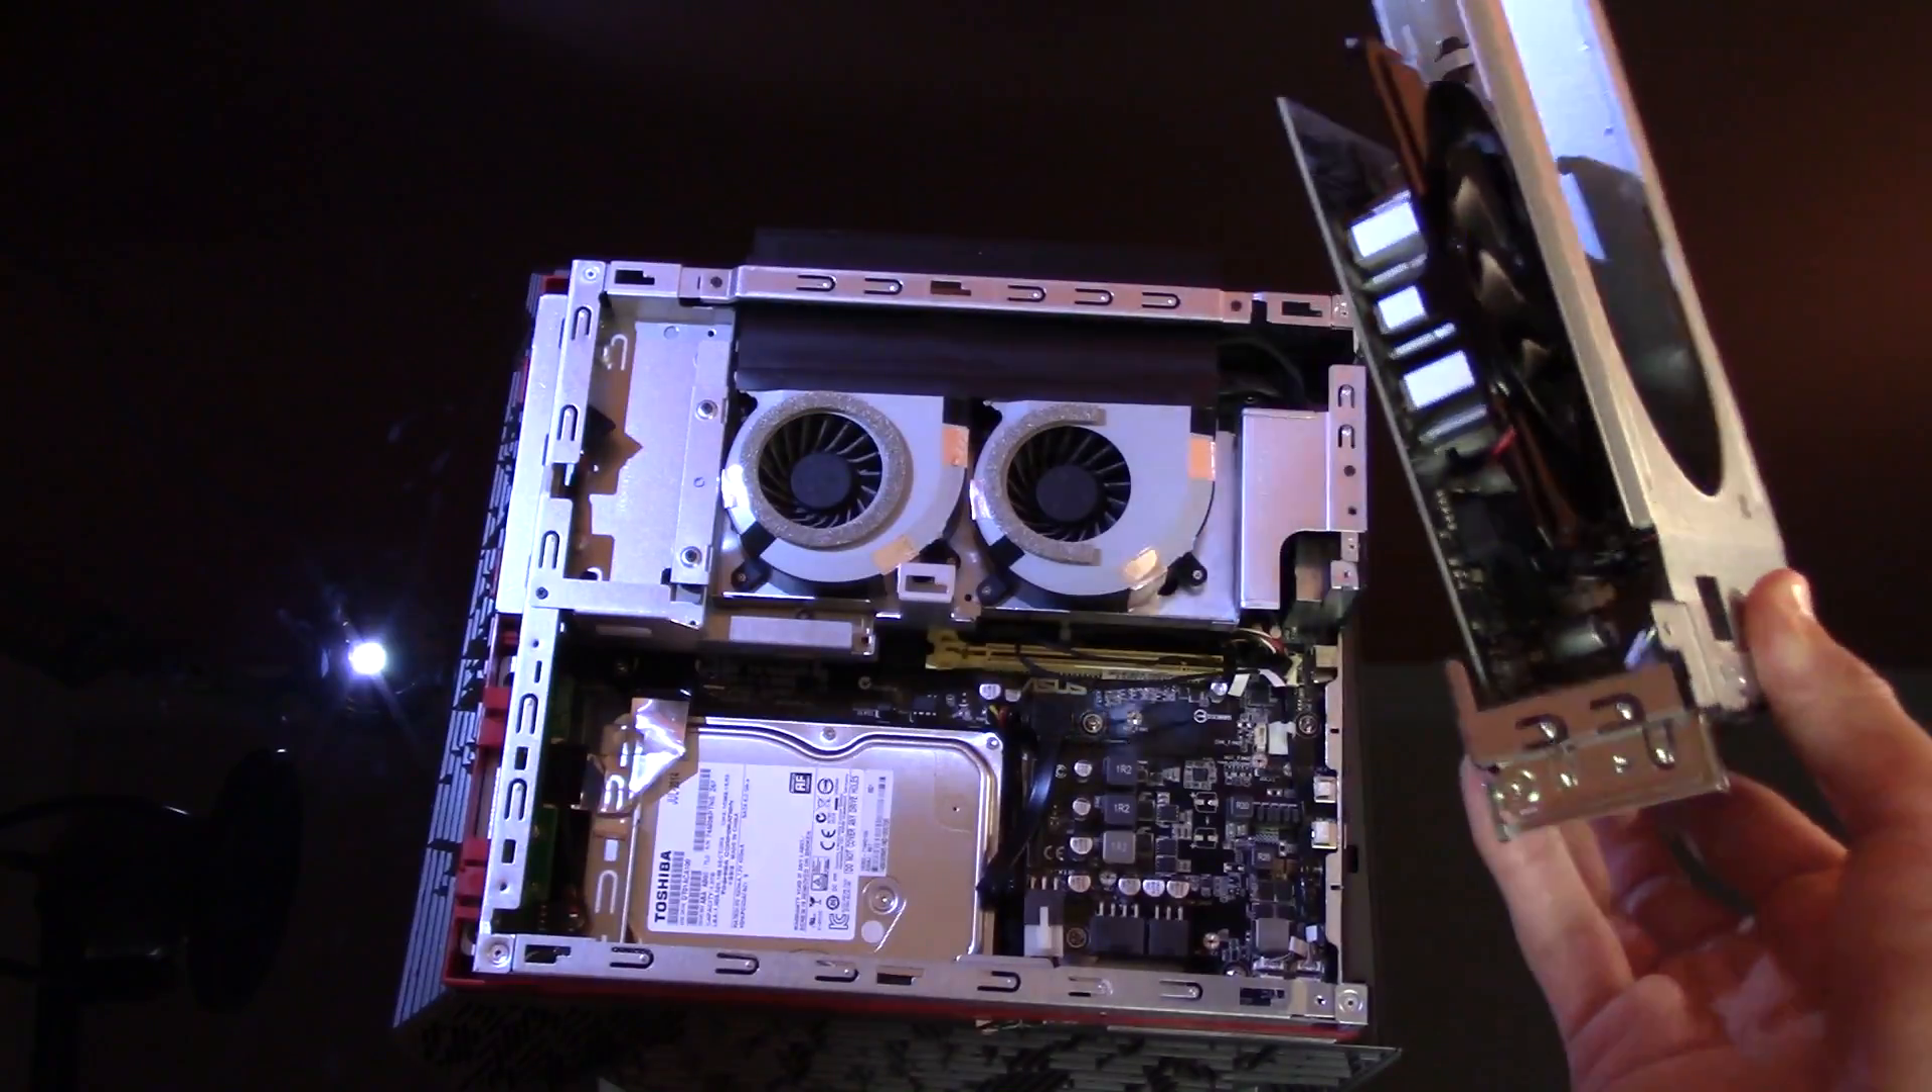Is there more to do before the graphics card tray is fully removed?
No.